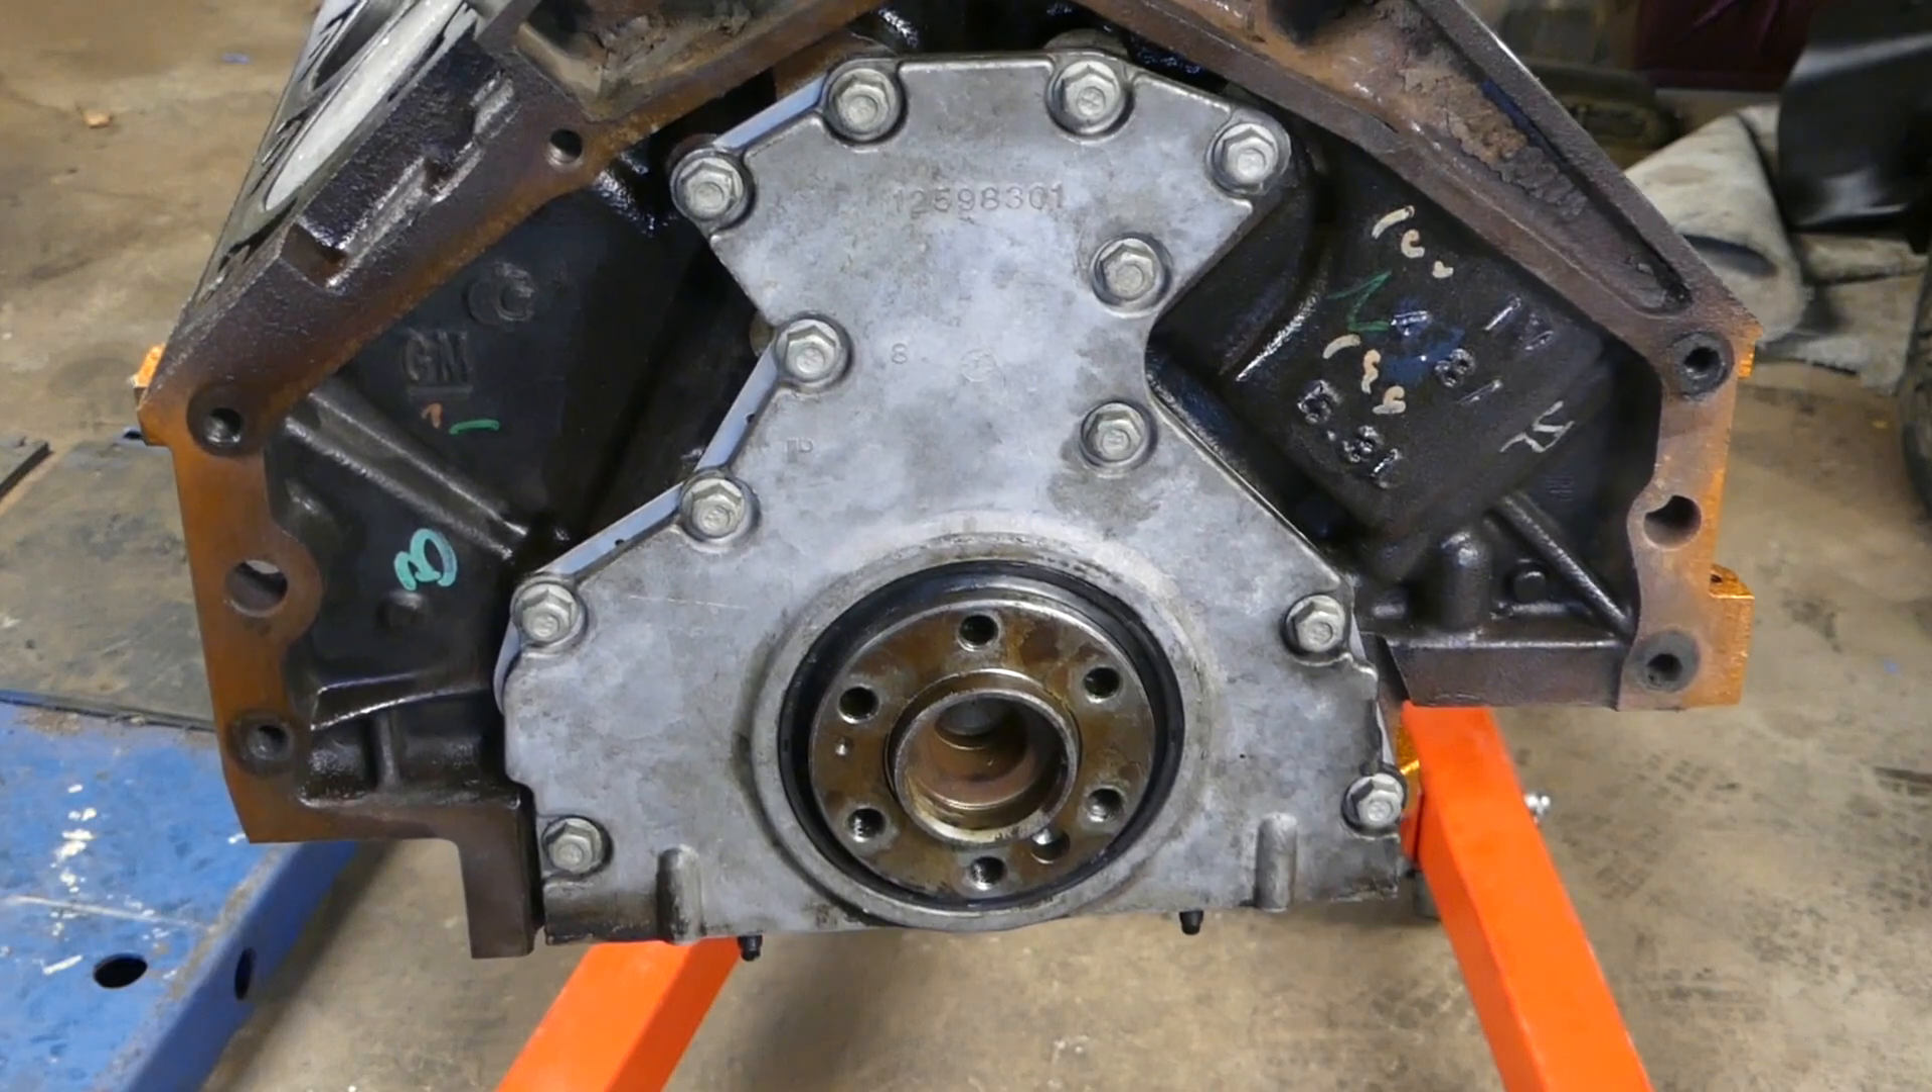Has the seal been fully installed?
Yes.